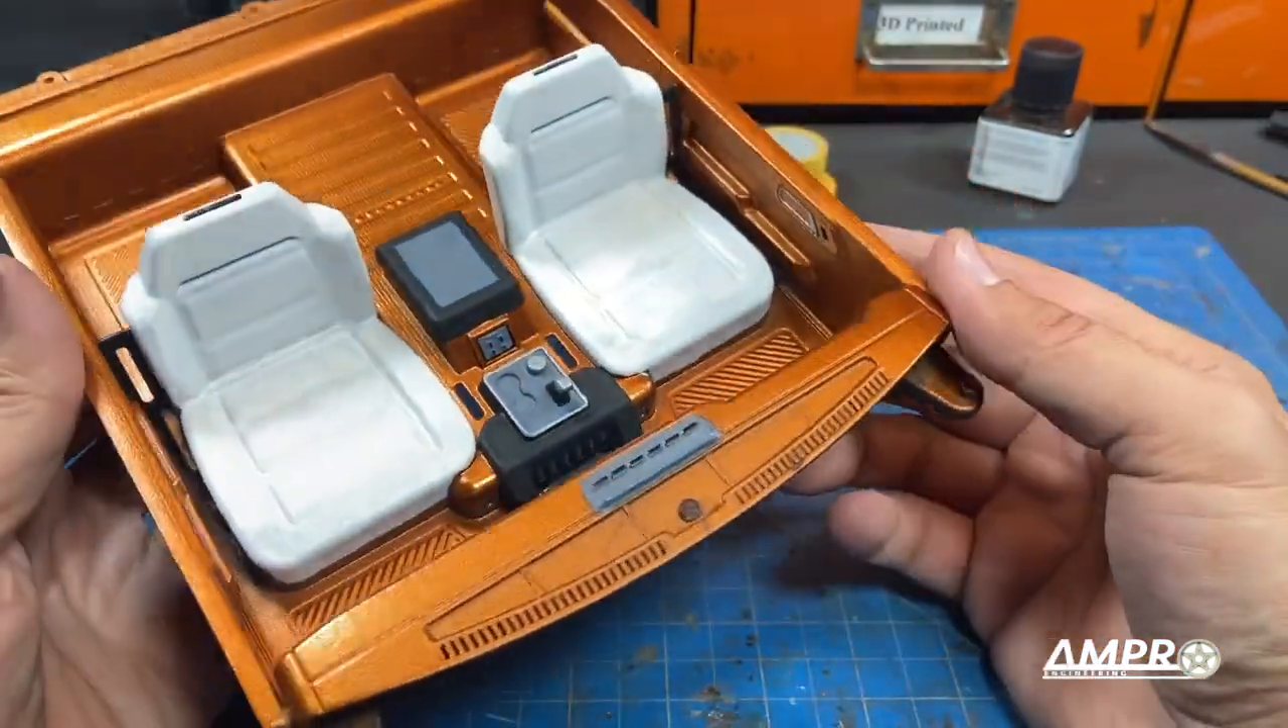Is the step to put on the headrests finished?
No.